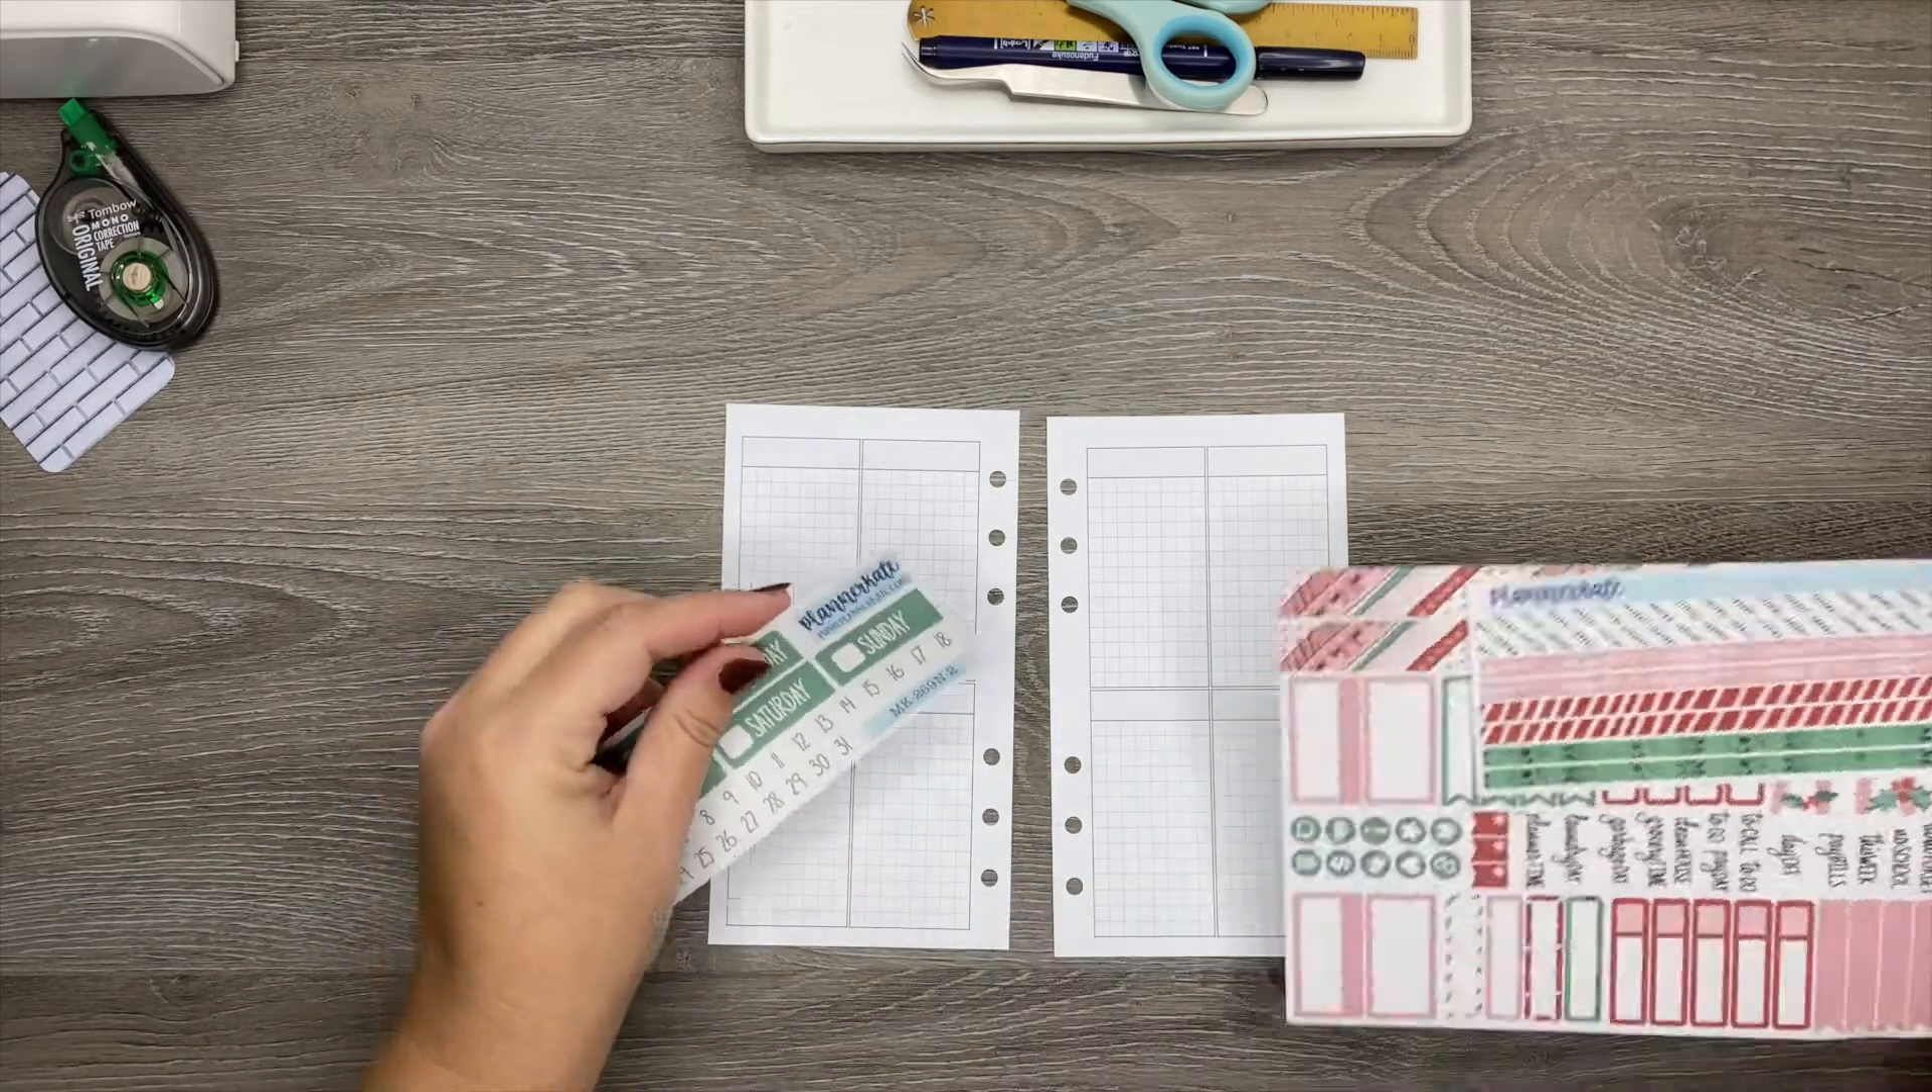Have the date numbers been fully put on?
No.